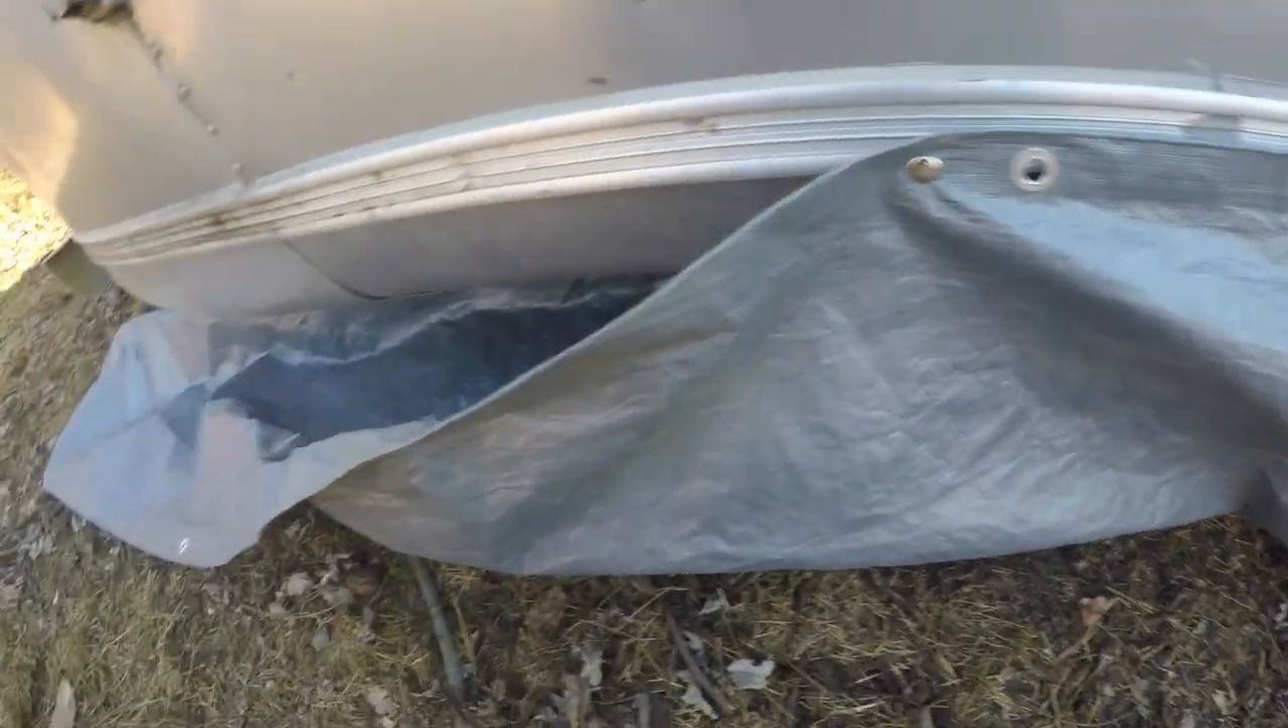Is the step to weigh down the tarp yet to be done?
Yes.